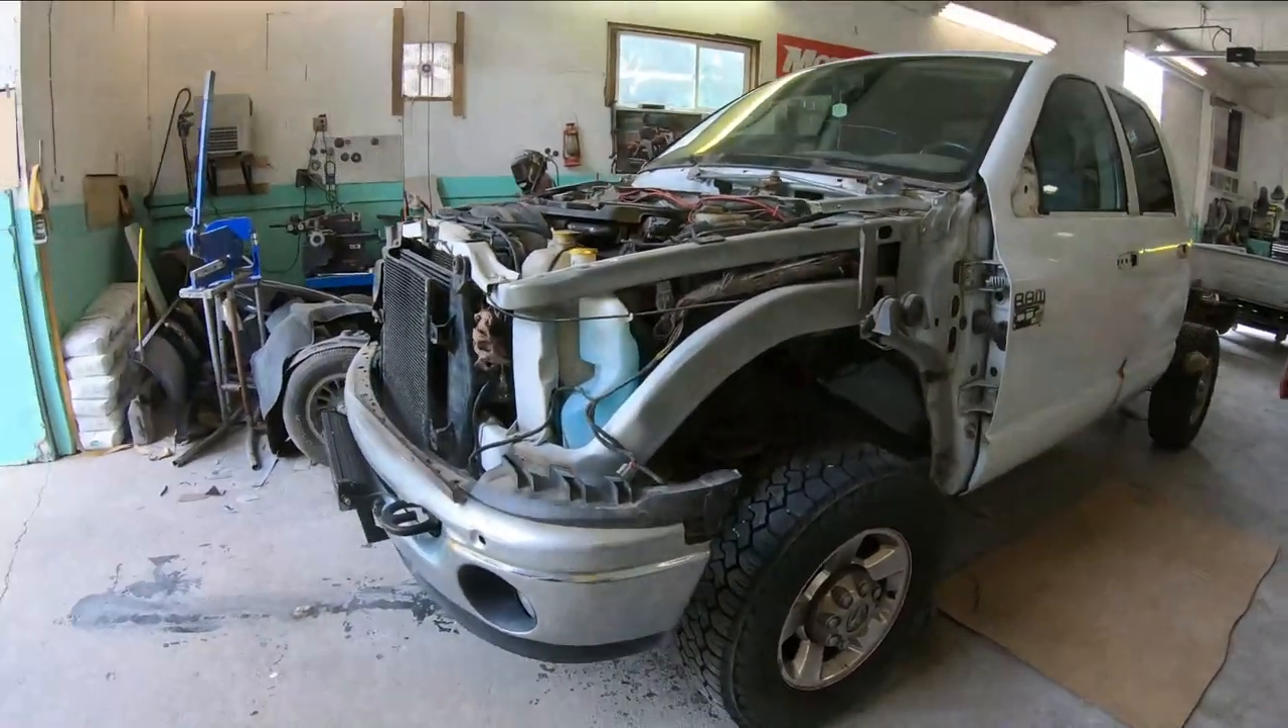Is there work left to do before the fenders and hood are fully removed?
No.